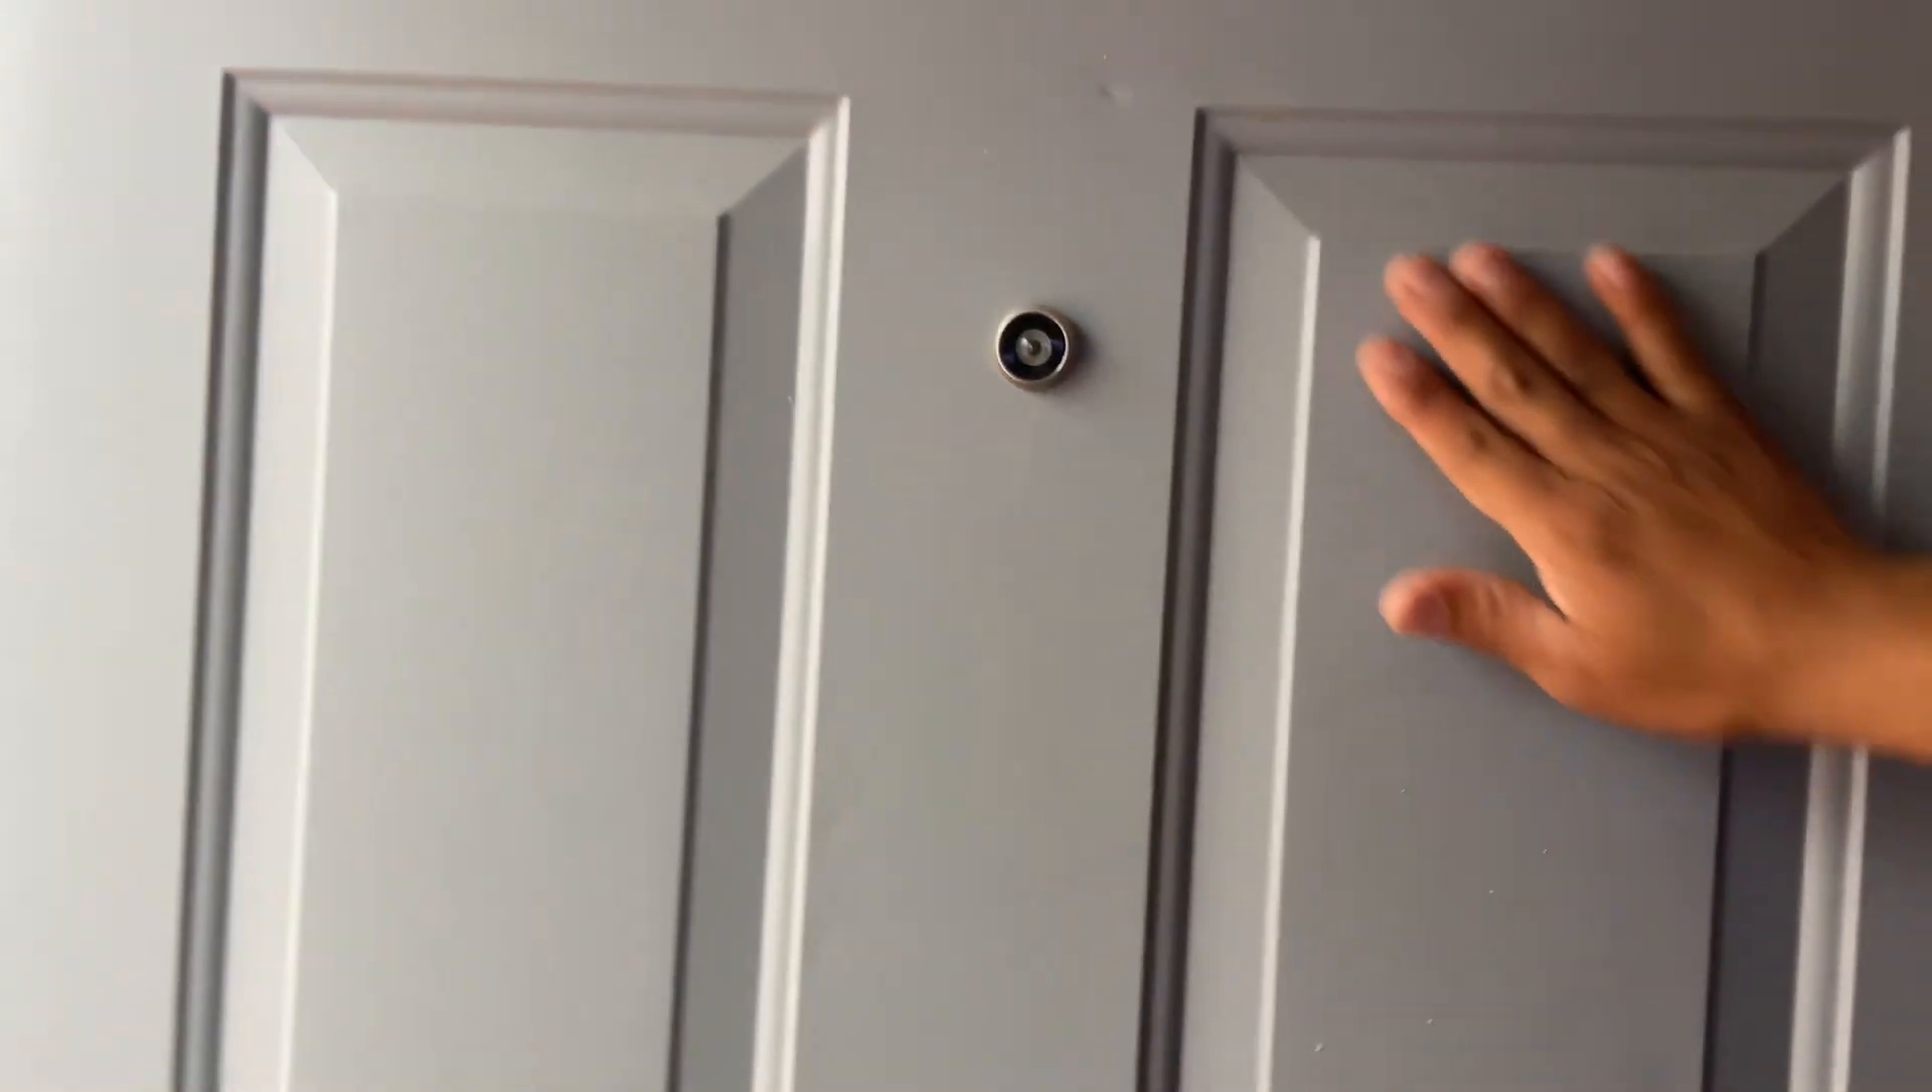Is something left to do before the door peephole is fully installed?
No.